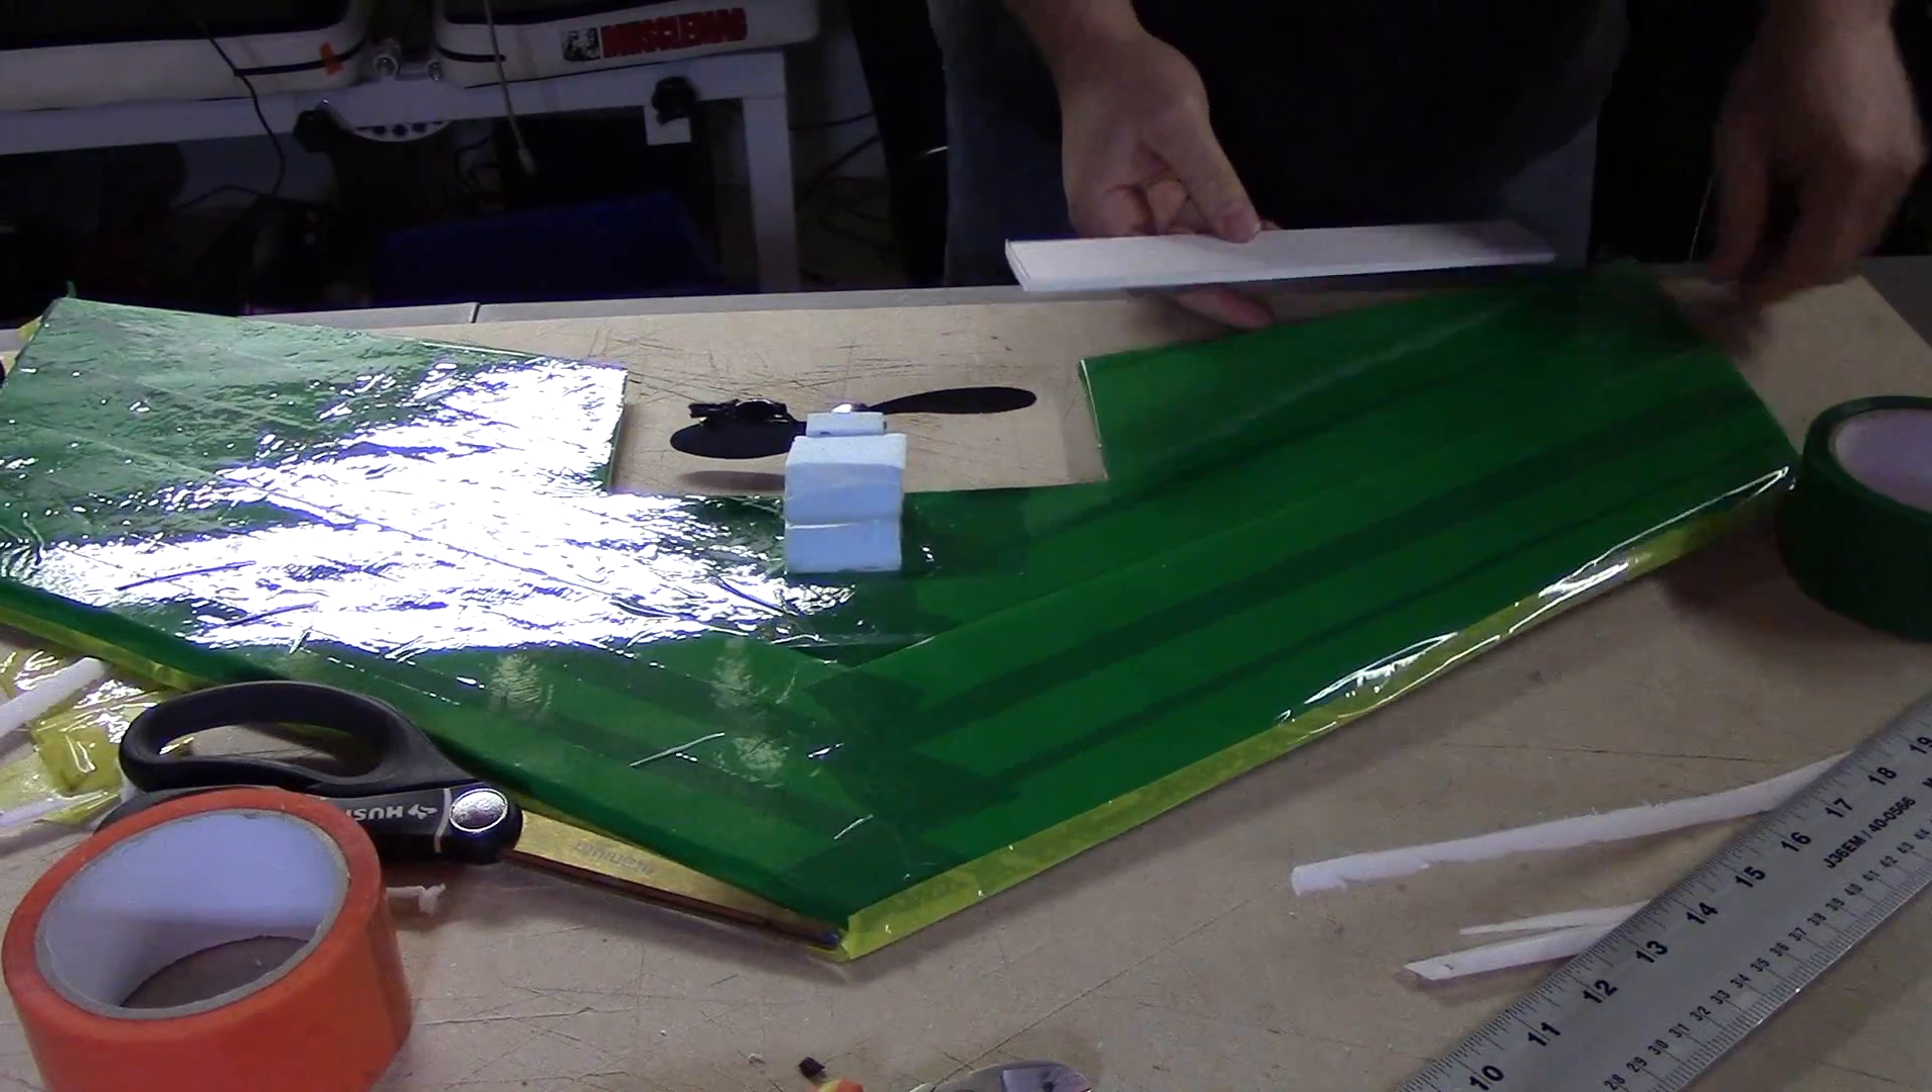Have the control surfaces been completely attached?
No.